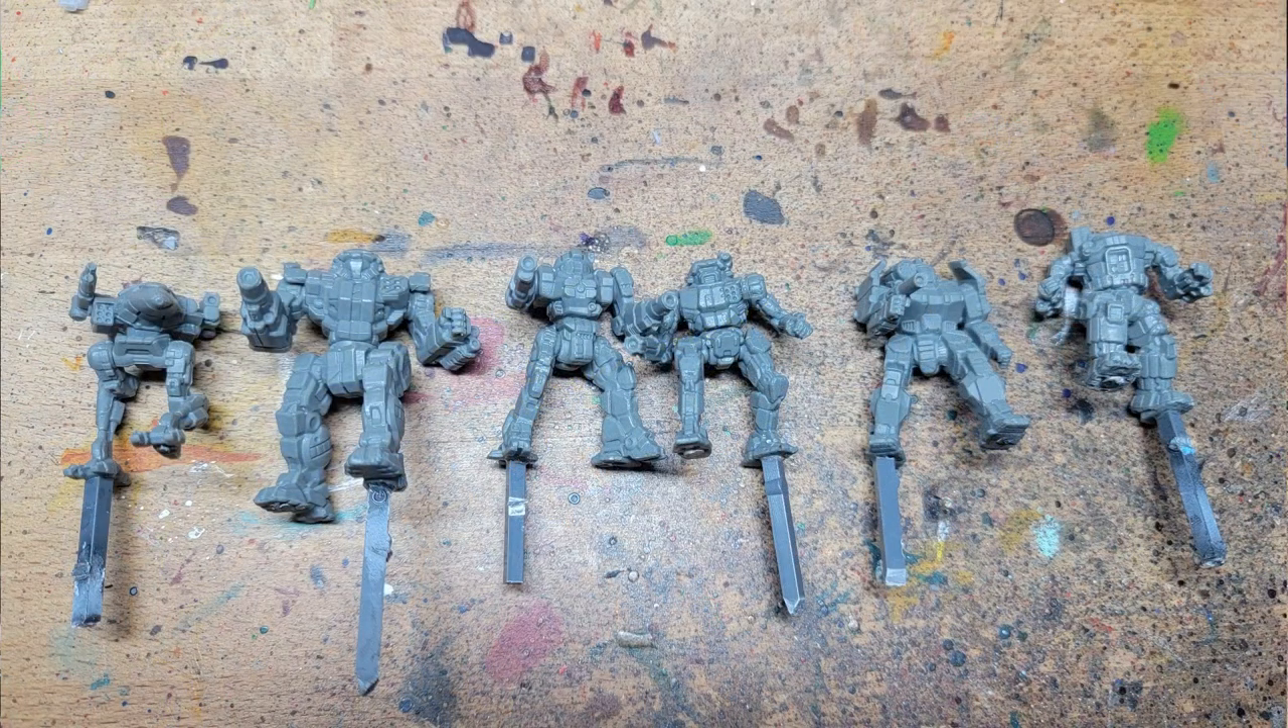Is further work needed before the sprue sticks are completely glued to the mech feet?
No.